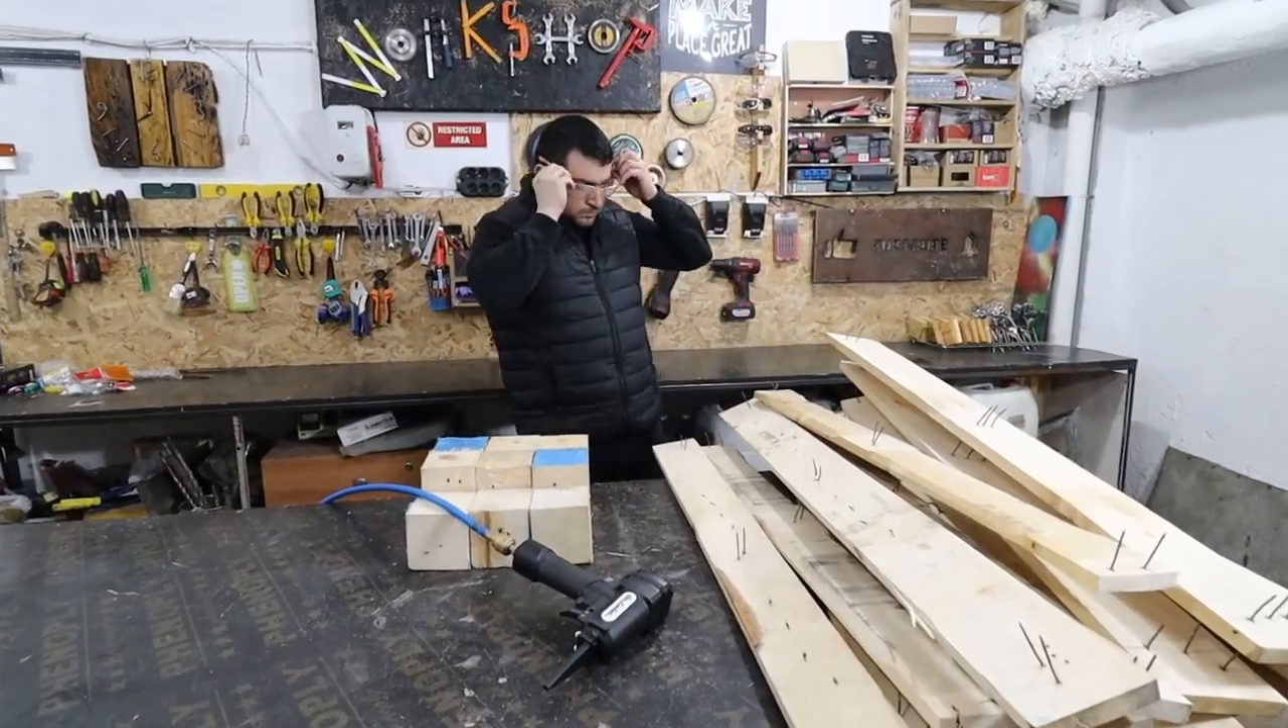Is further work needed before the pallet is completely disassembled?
No.